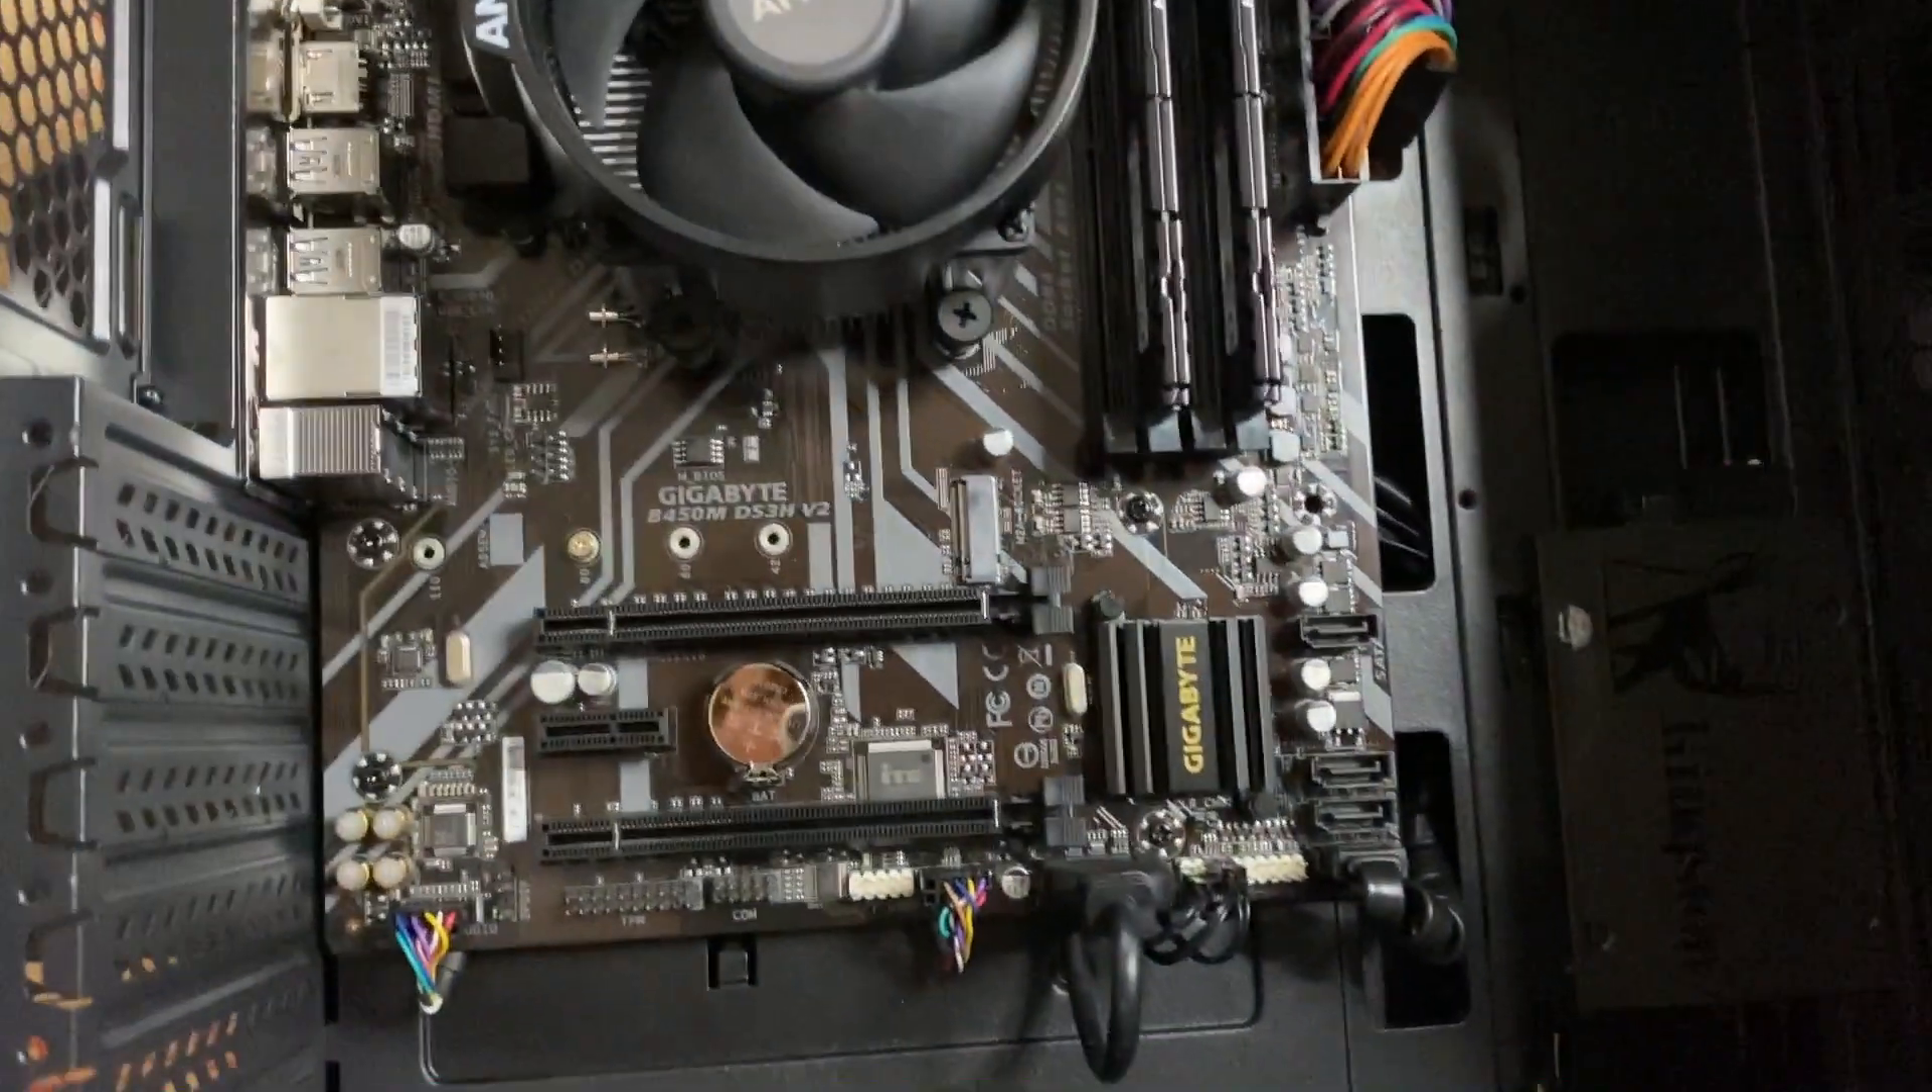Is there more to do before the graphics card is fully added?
Yes.